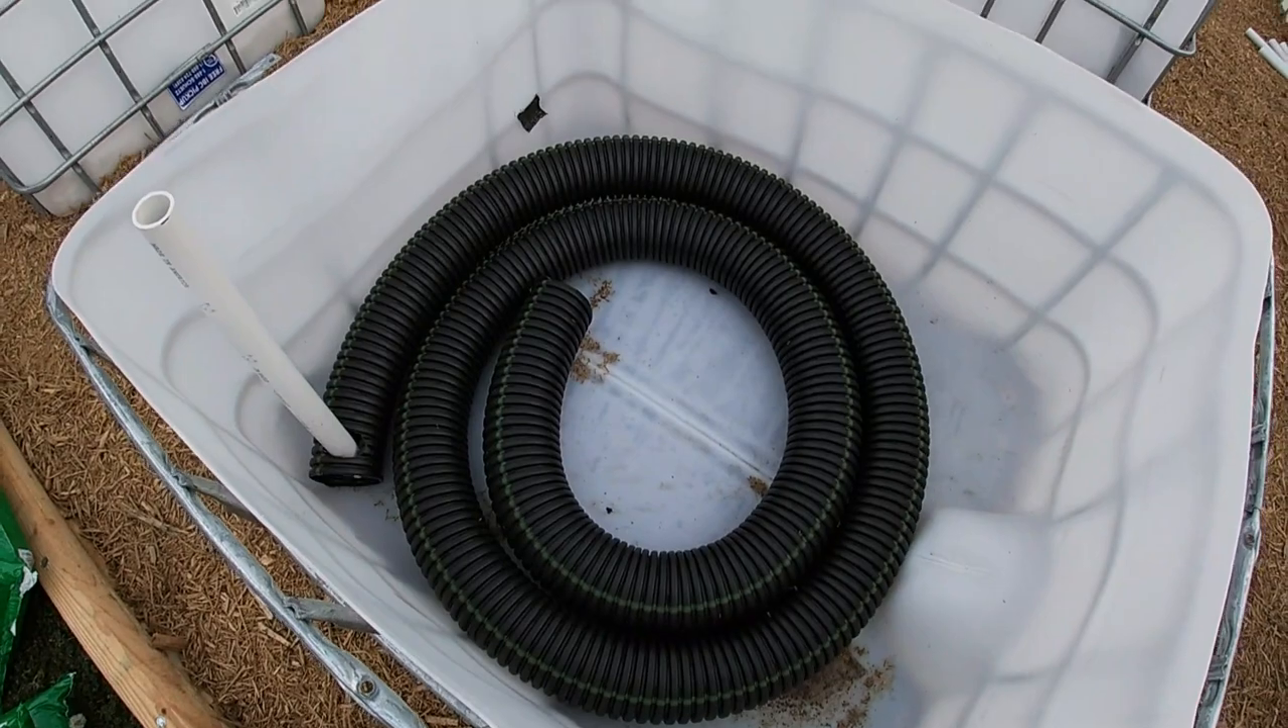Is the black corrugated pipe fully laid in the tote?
Yes.